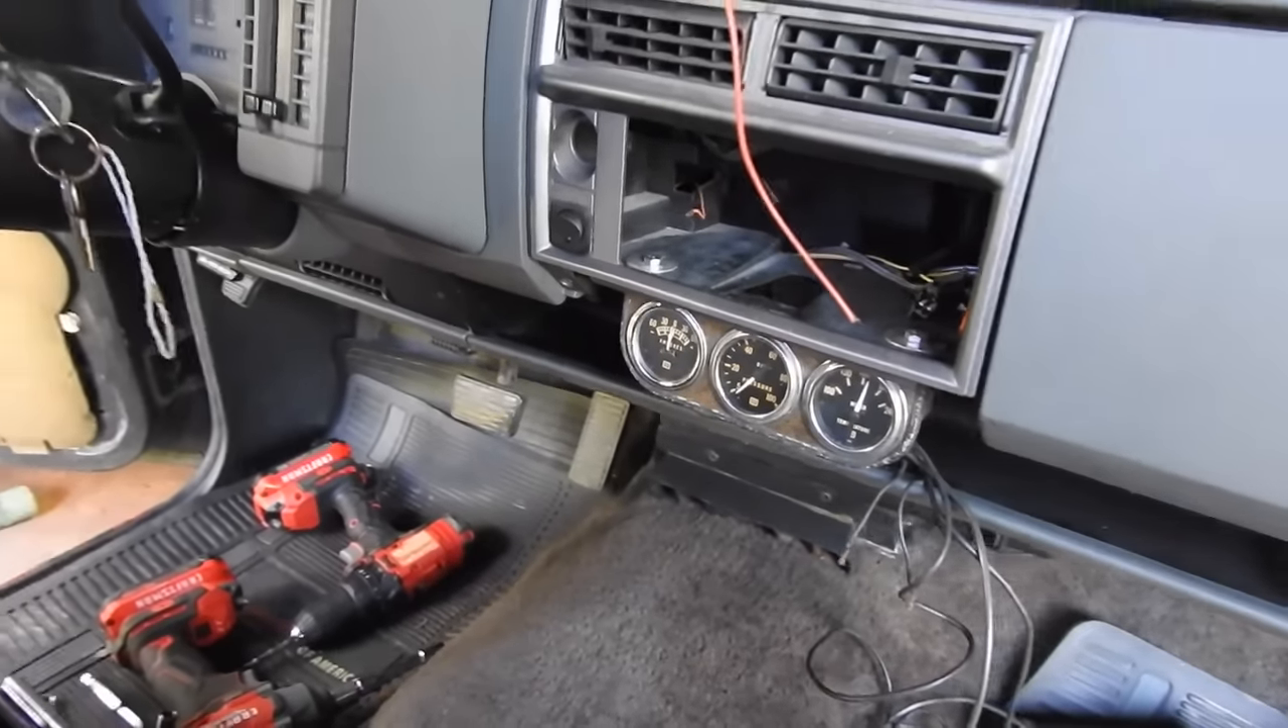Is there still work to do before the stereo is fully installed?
Yes.